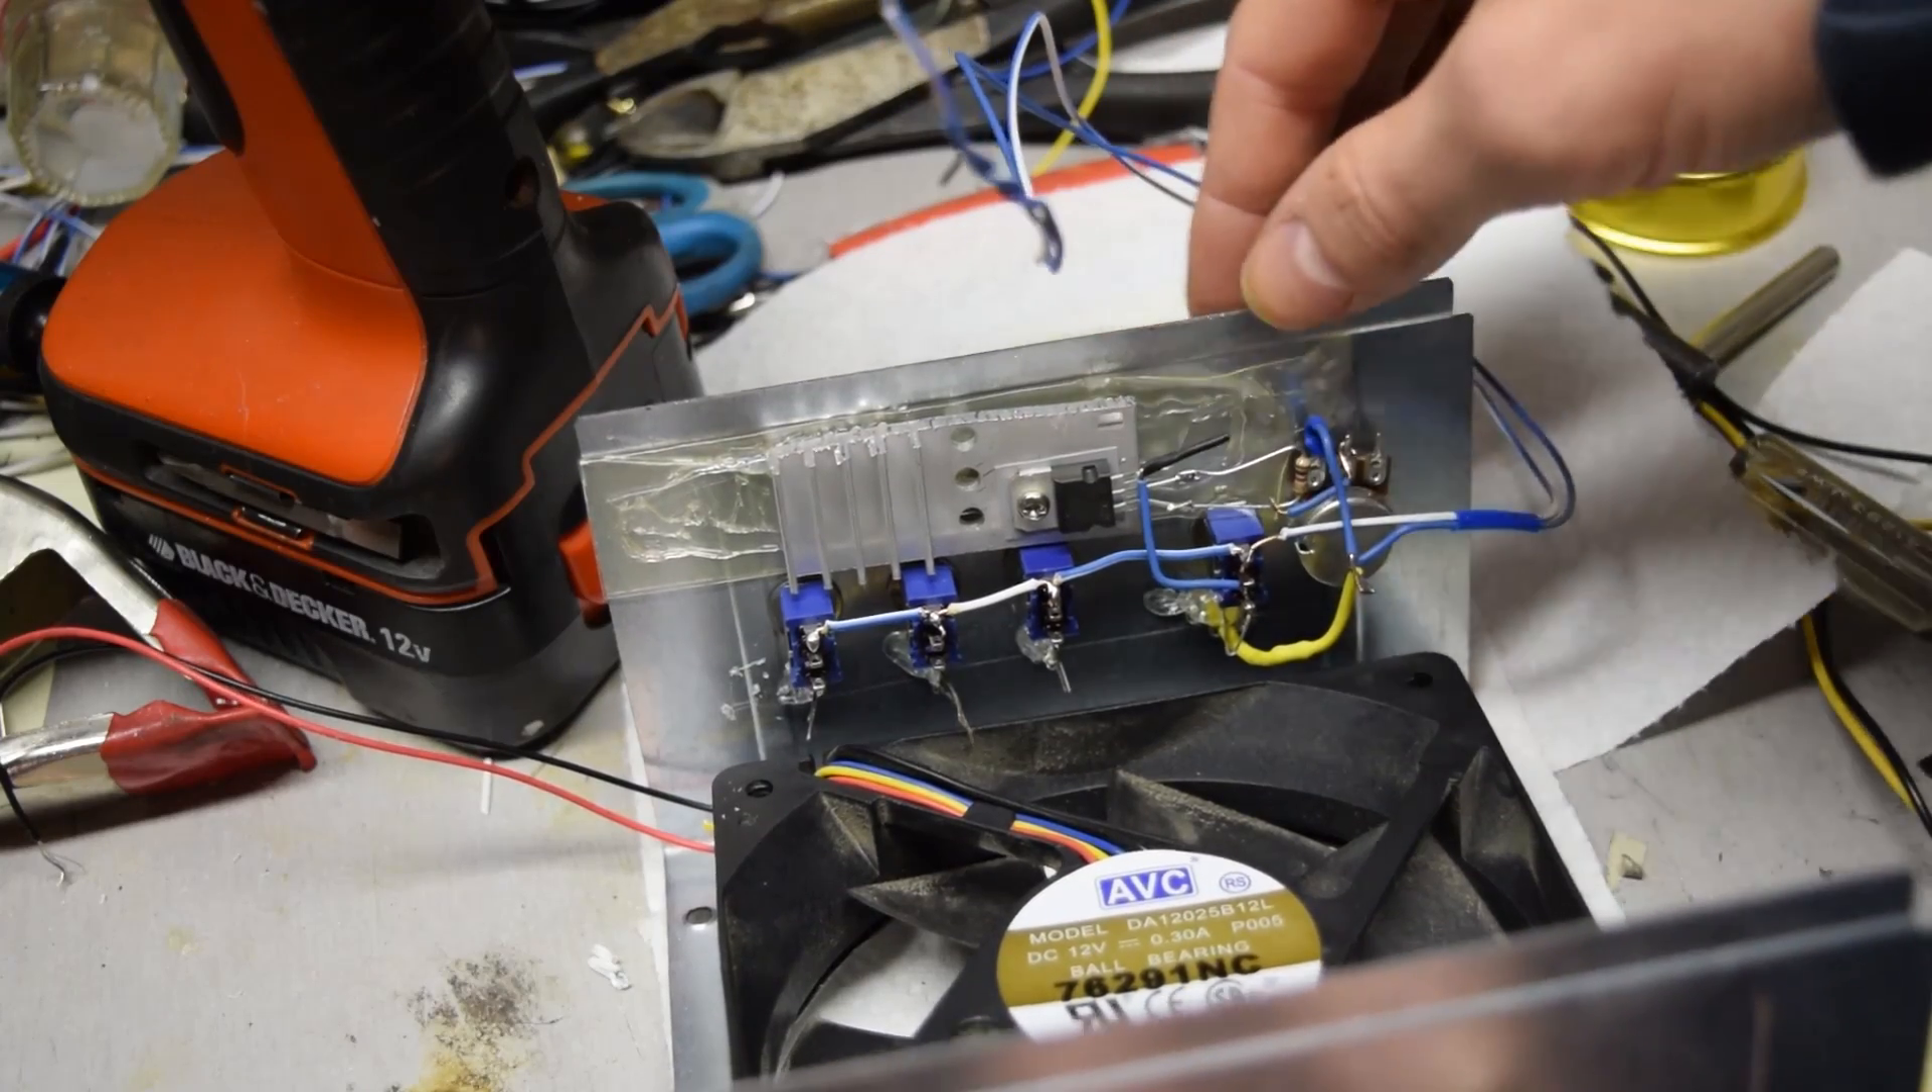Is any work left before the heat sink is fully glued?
No.